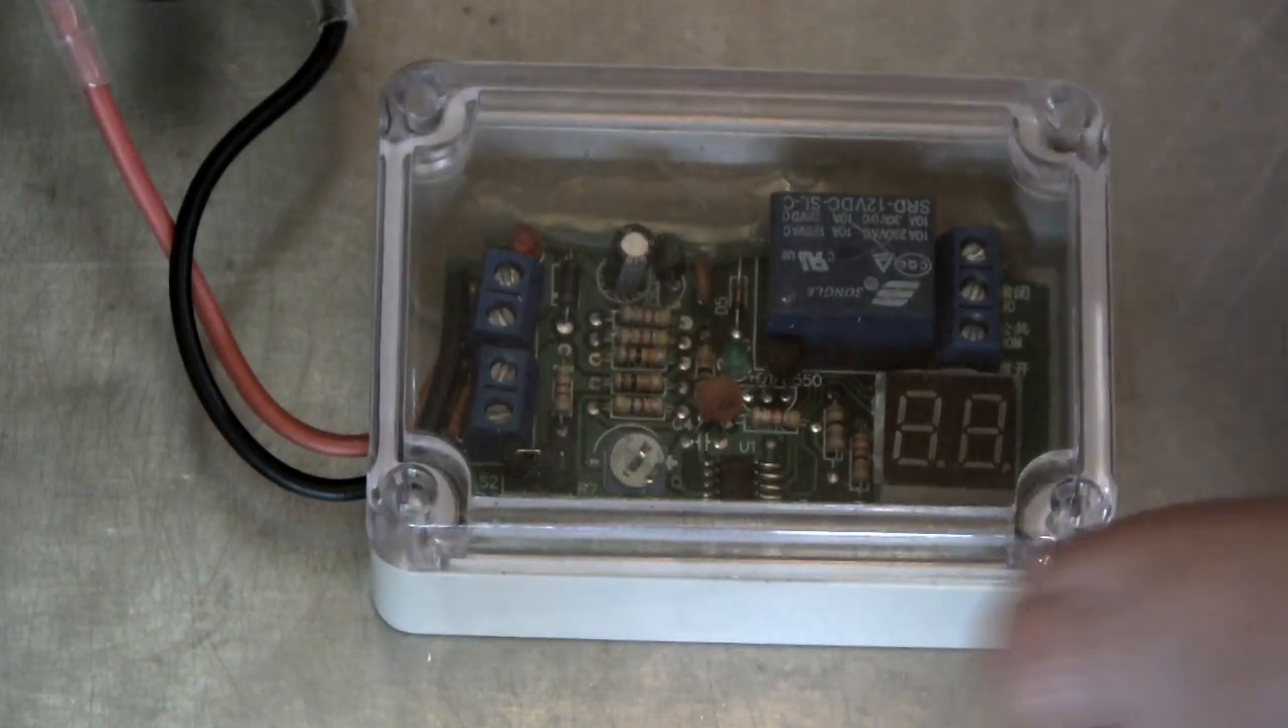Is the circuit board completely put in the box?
Yes.